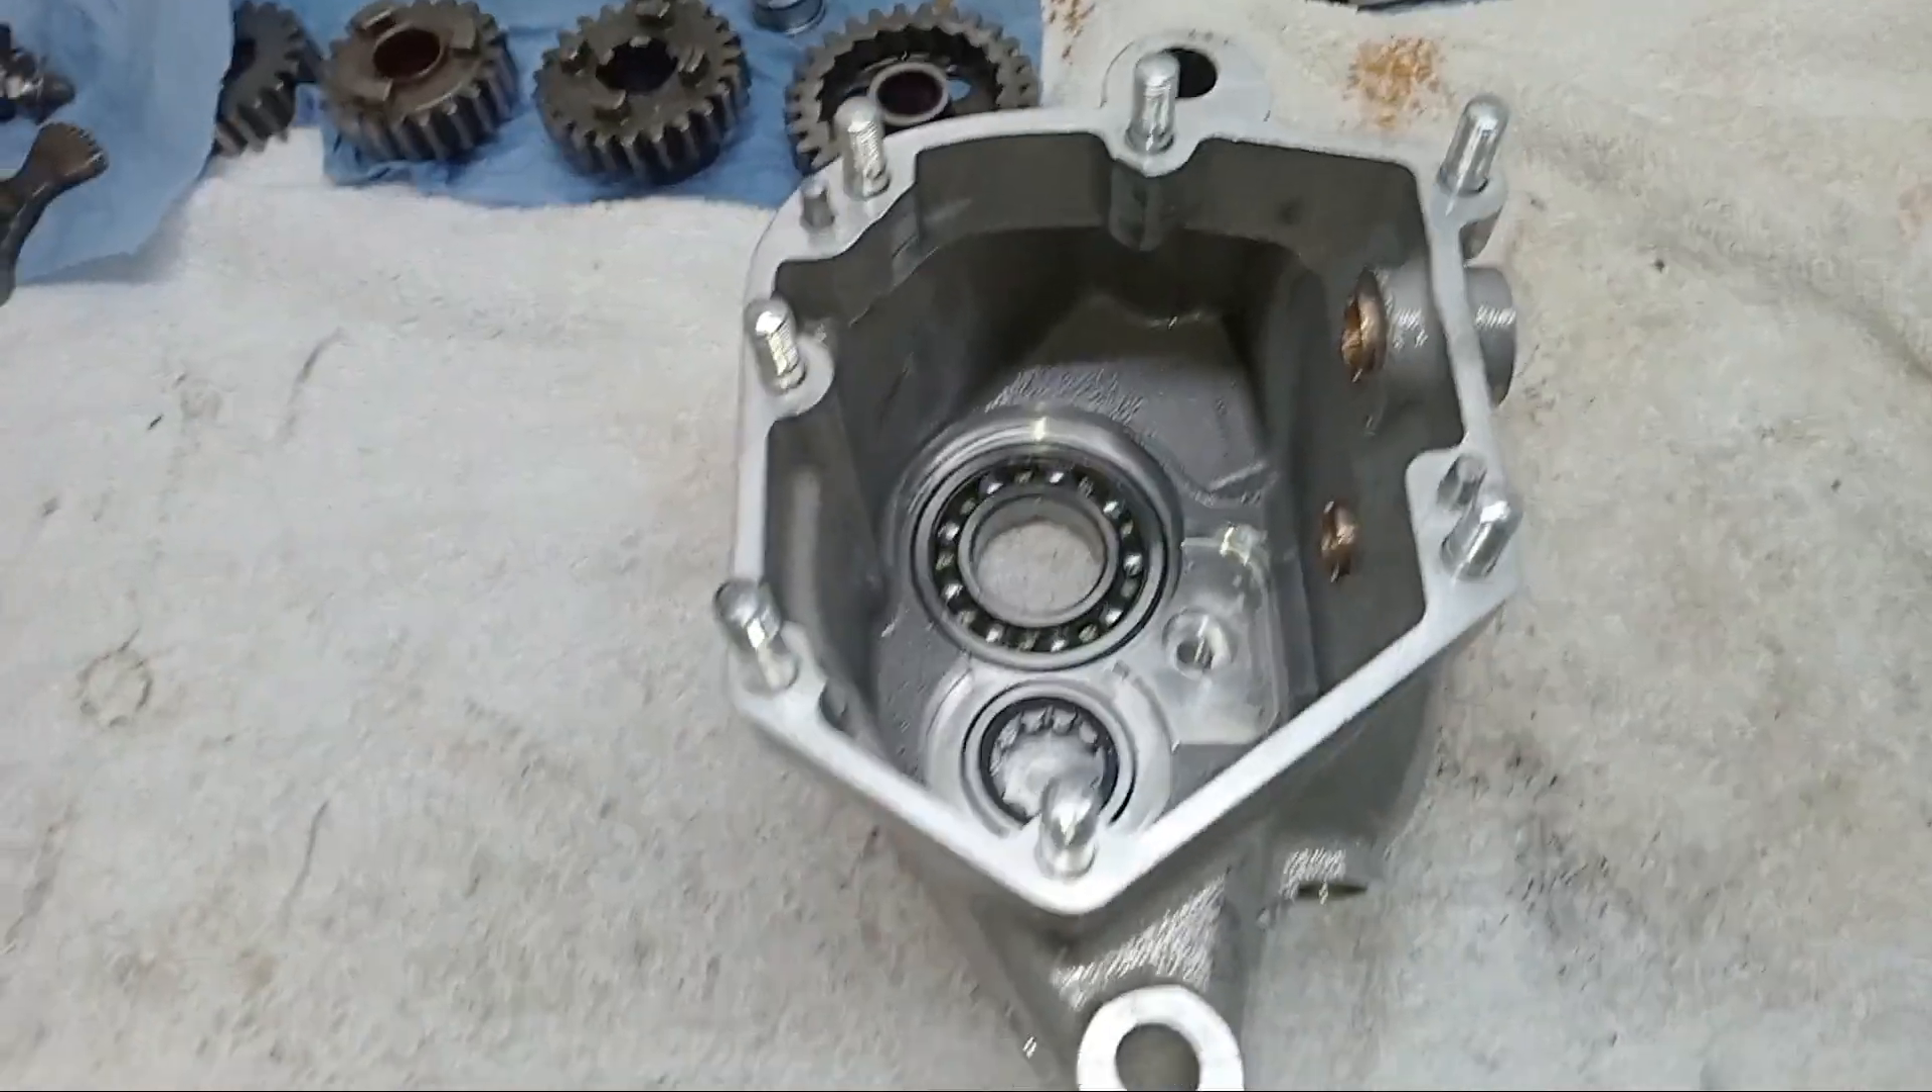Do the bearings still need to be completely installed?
No.